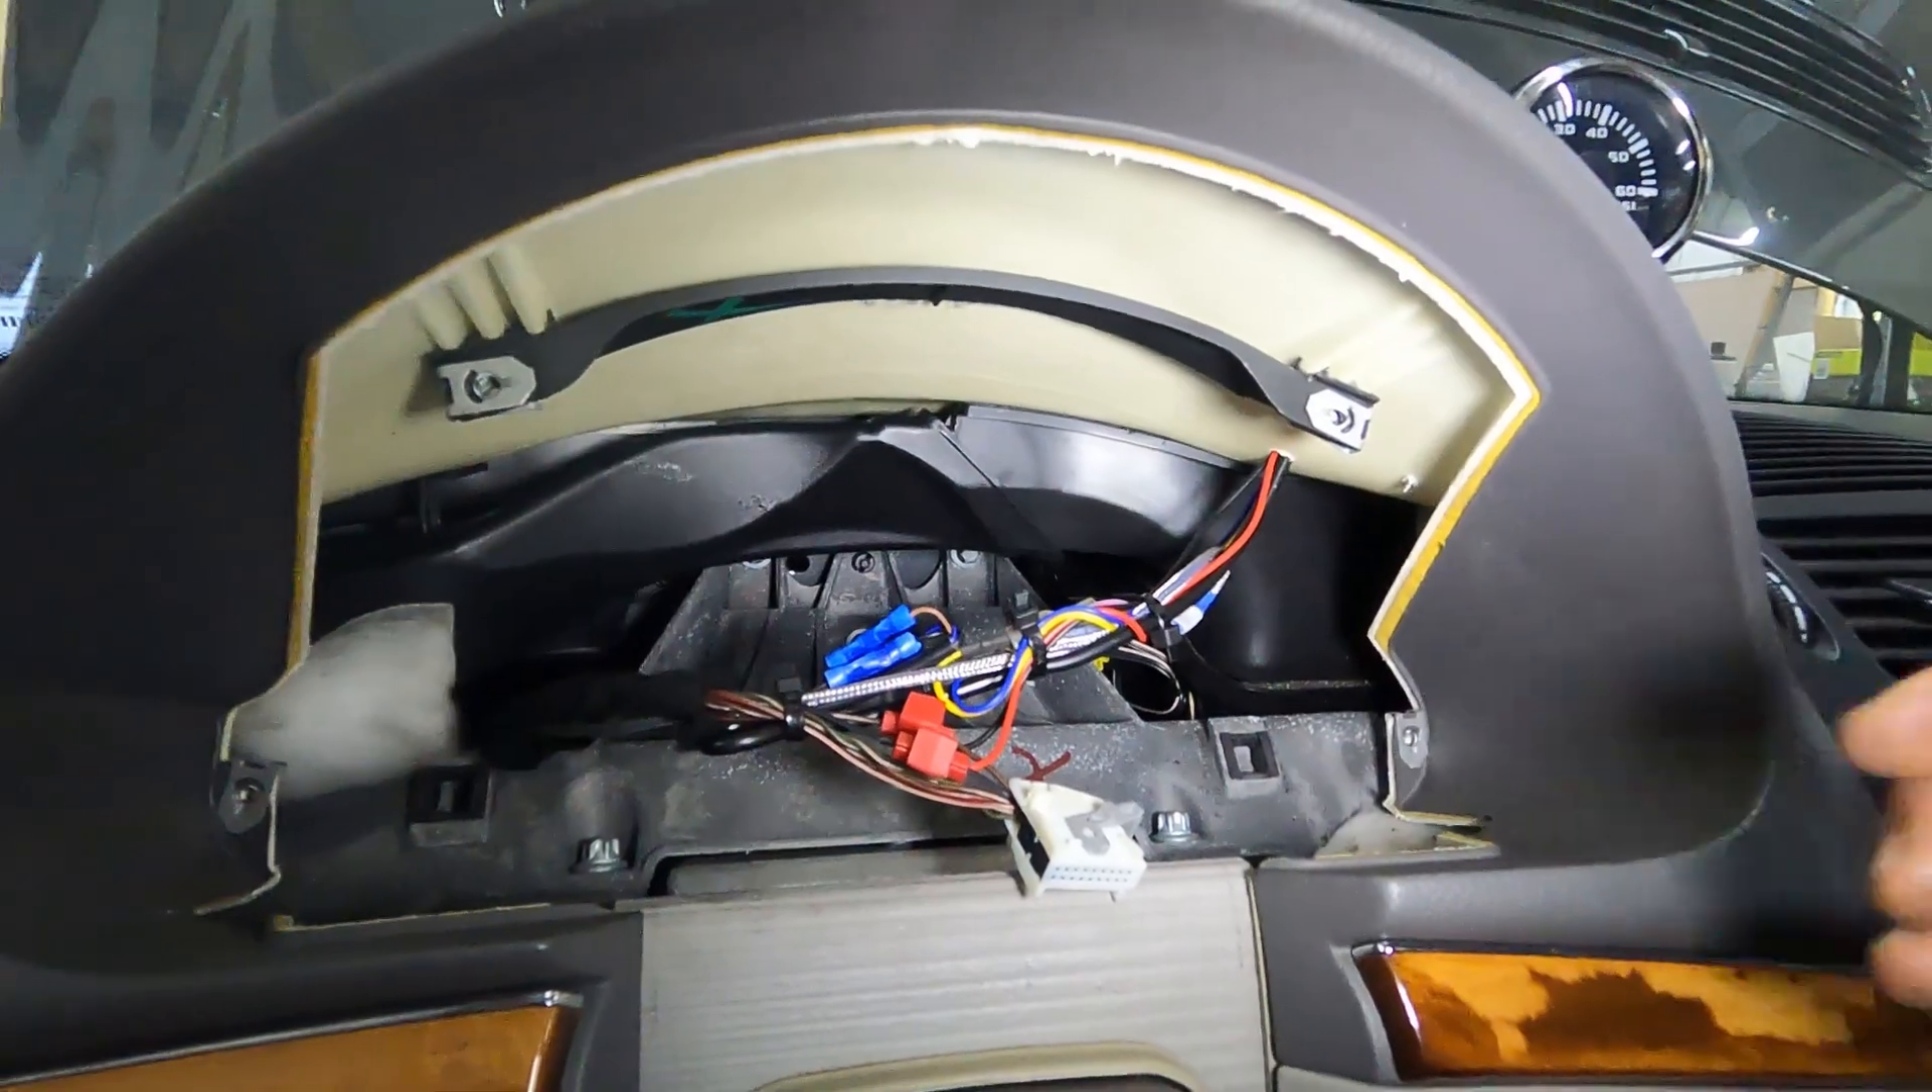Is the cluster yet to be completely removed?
No.